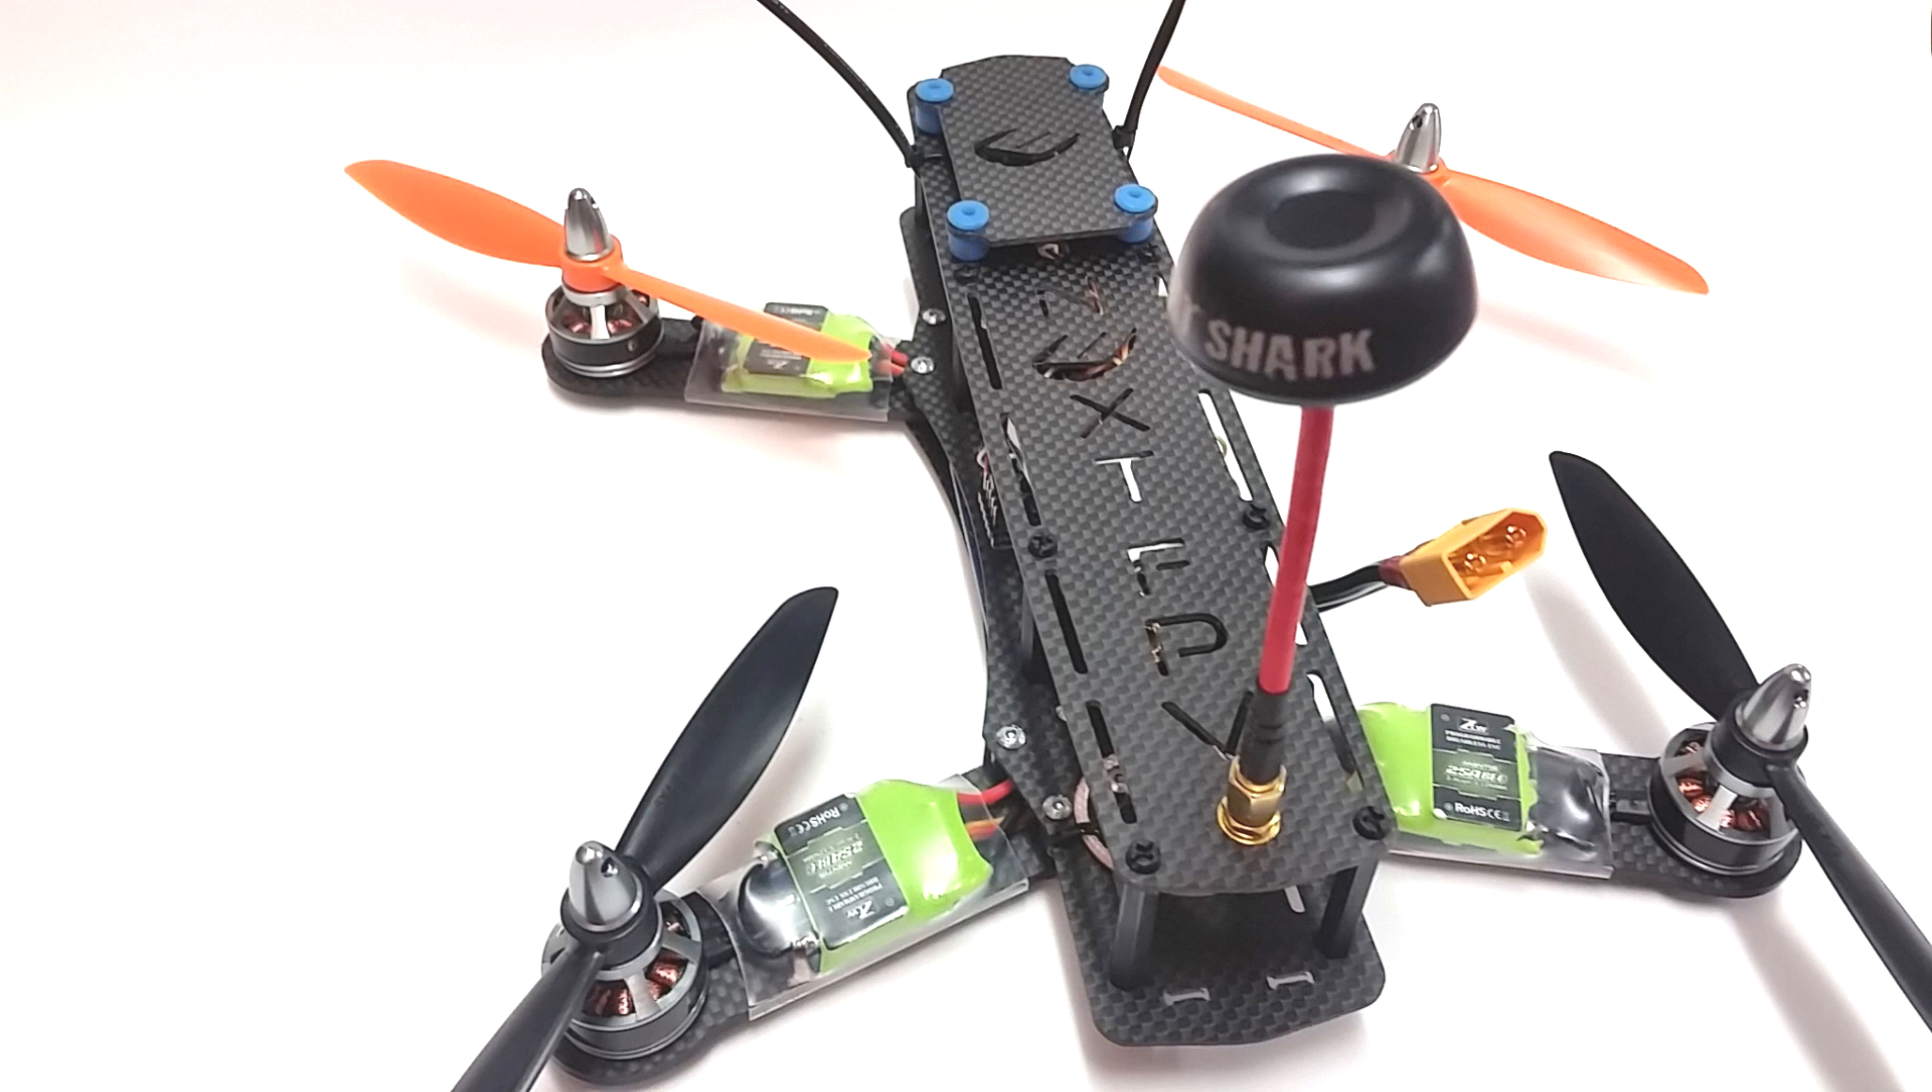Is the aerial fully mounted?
Yes.